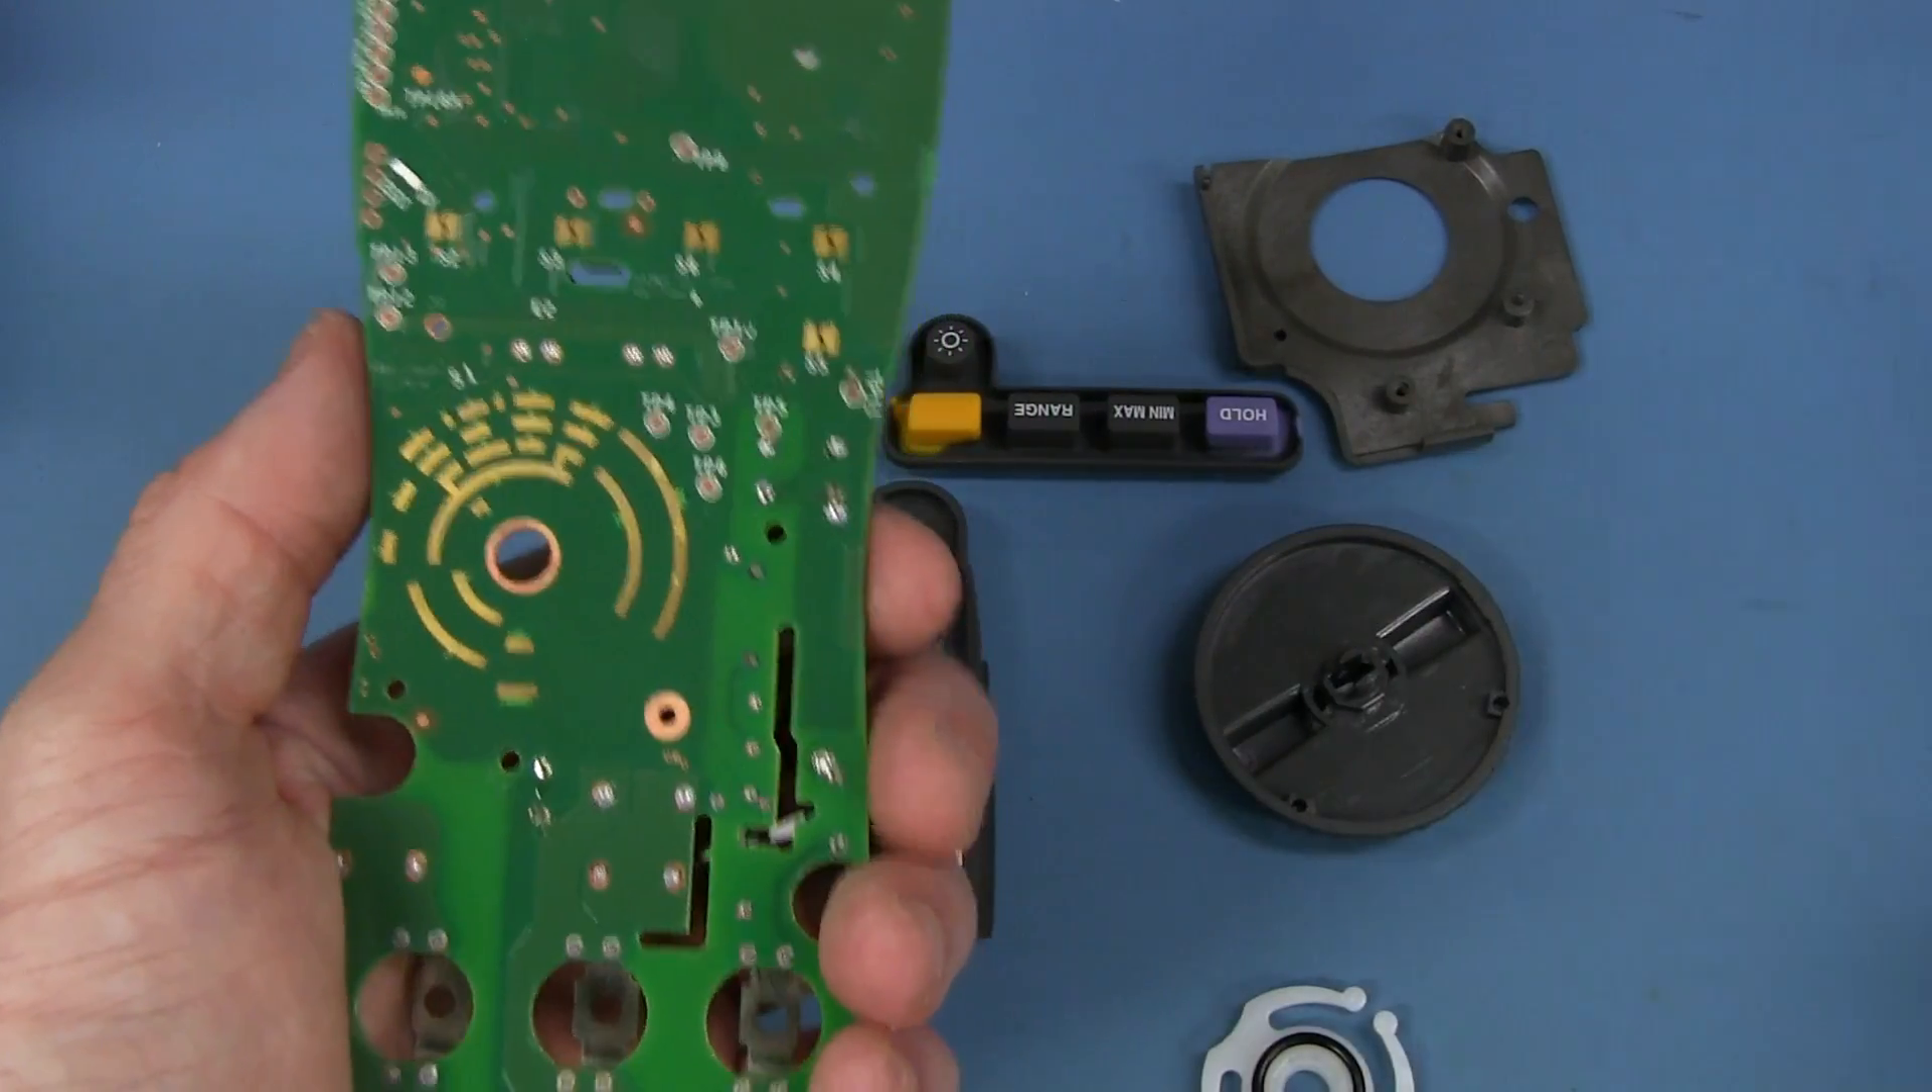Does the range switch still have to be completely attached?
Yes.